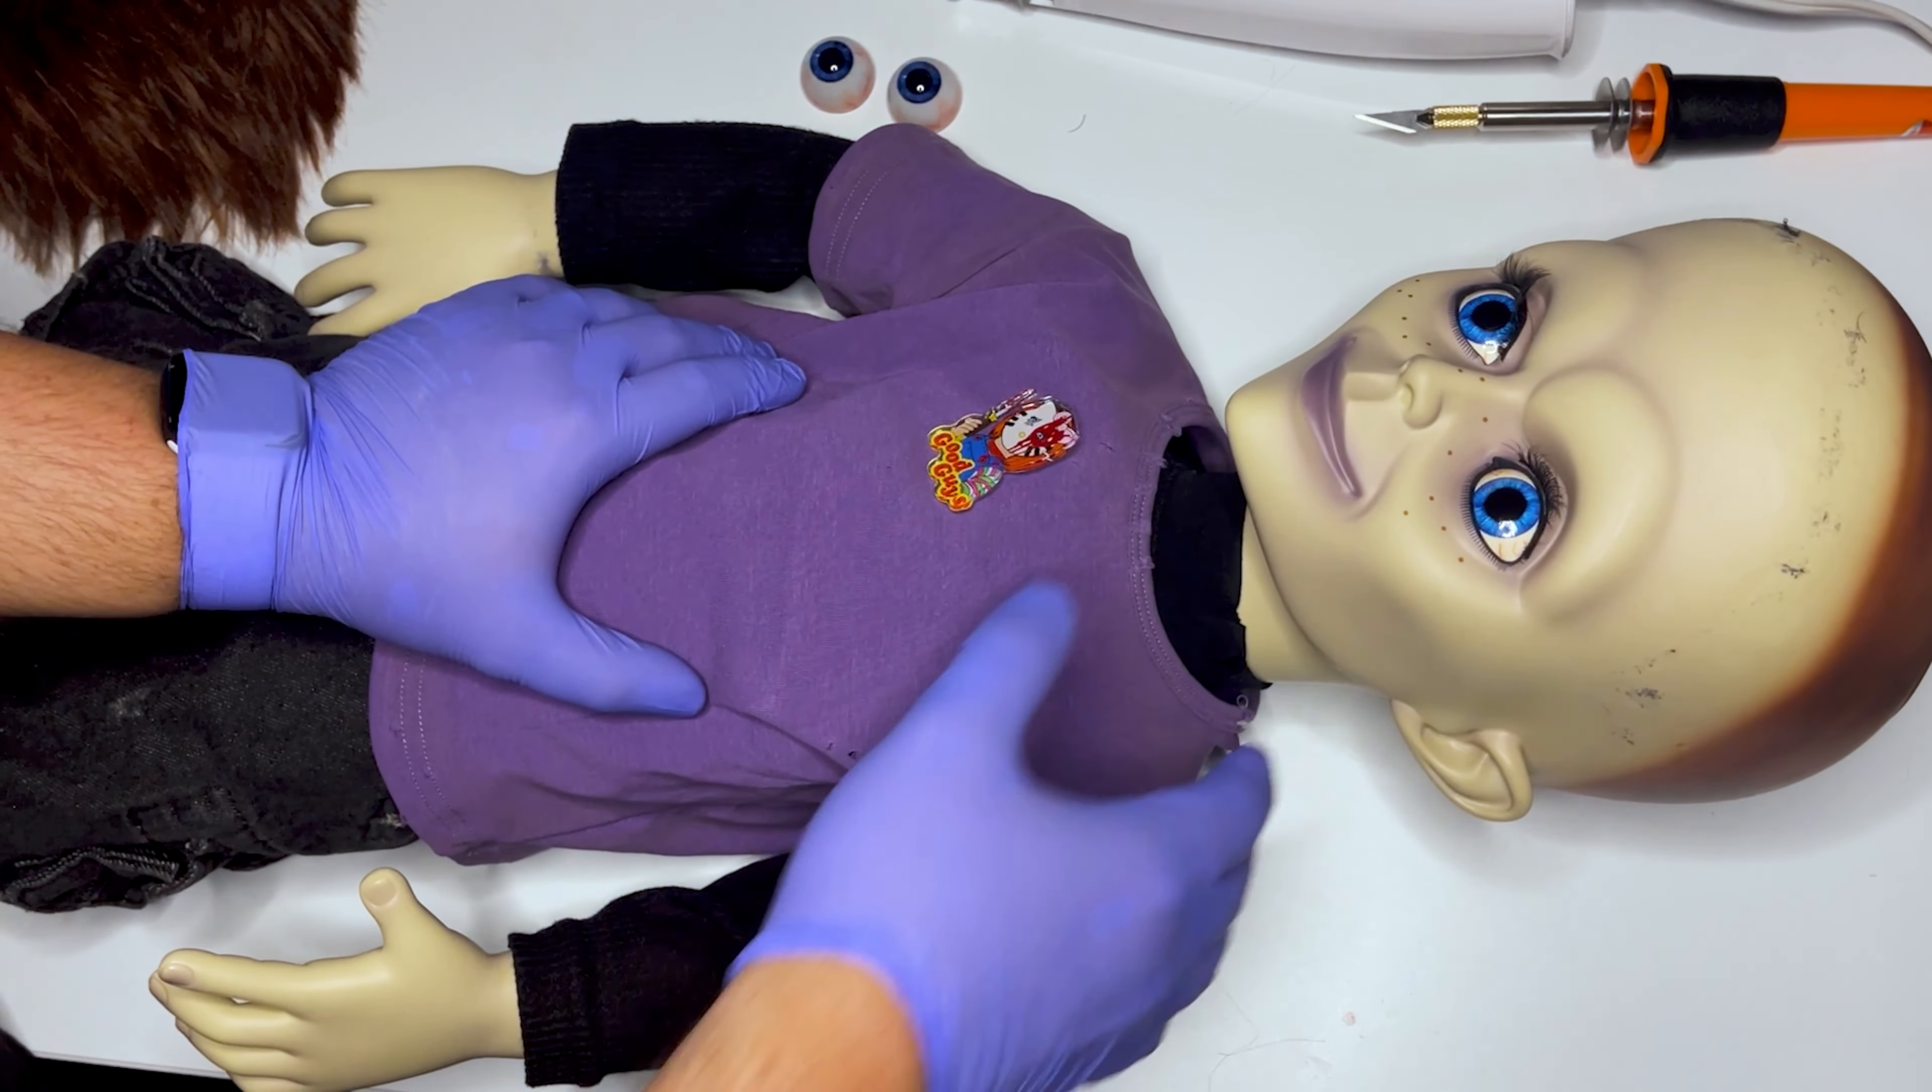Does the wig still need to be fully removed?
No.